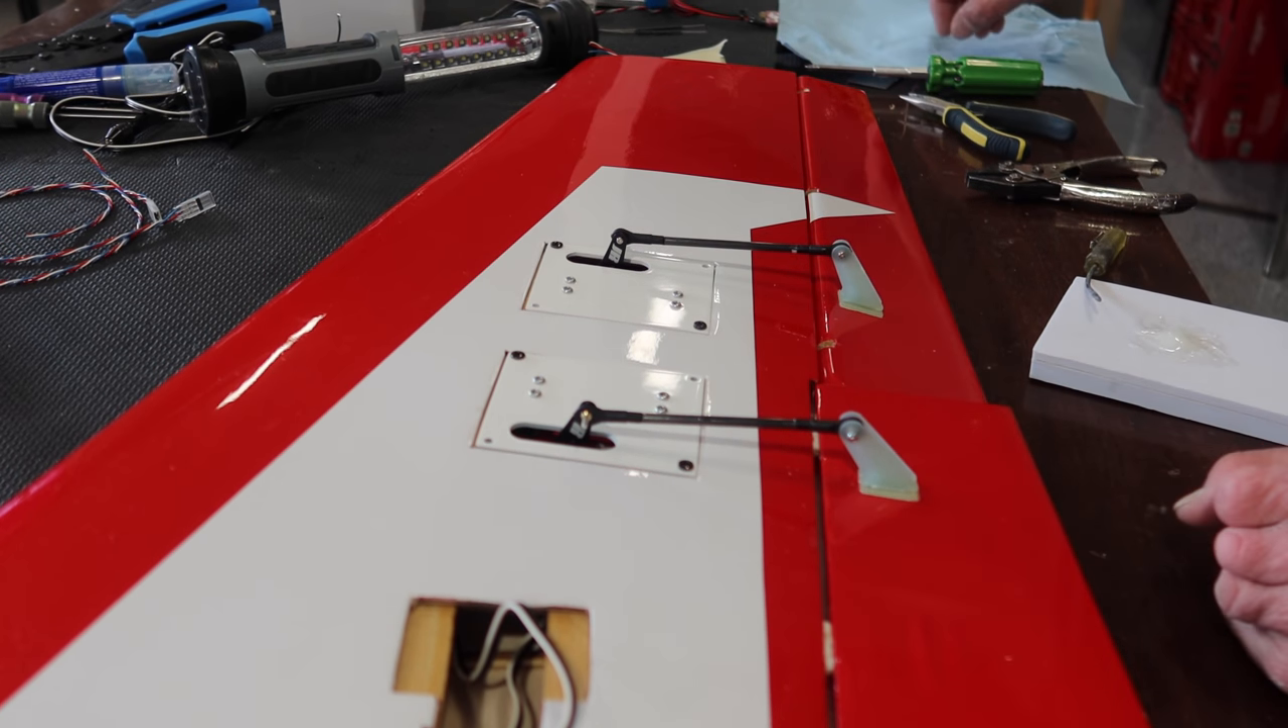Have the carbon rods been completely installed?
Yes.